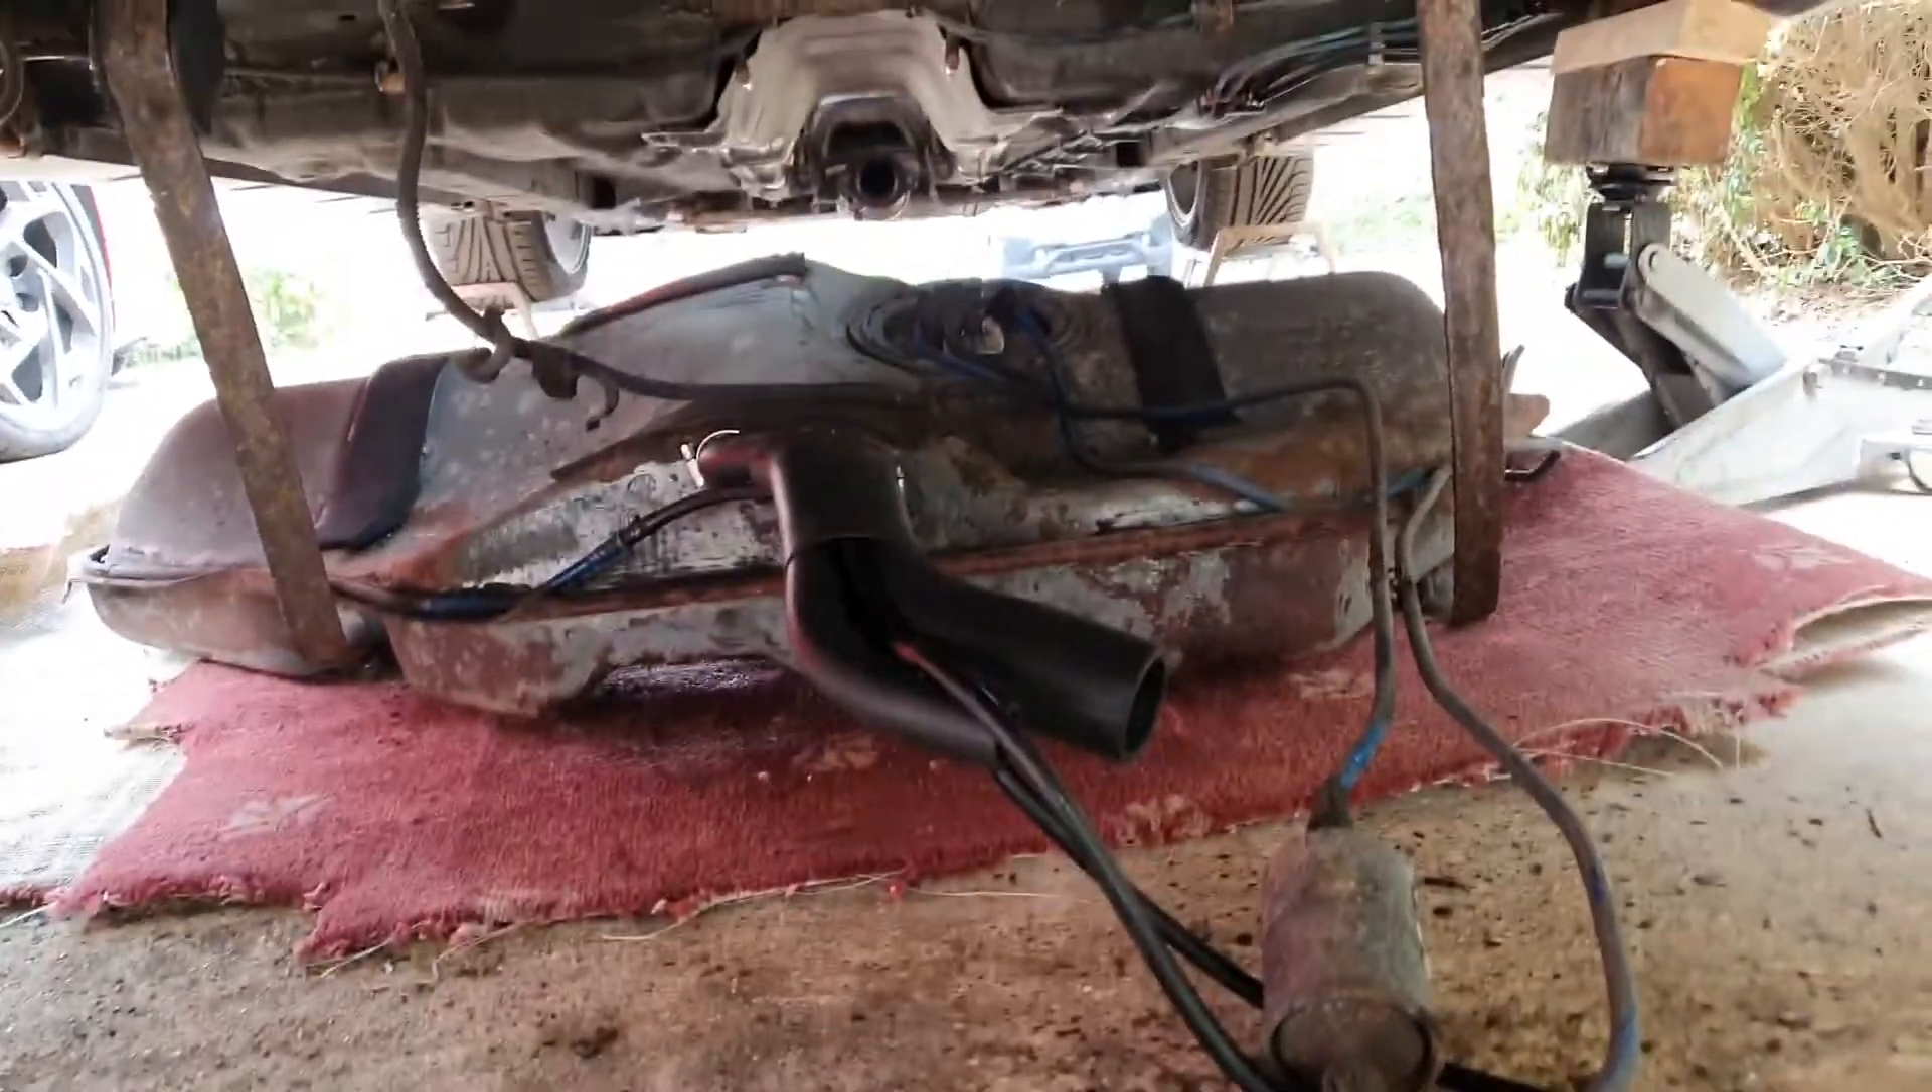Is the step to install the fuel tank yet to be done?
Yes.